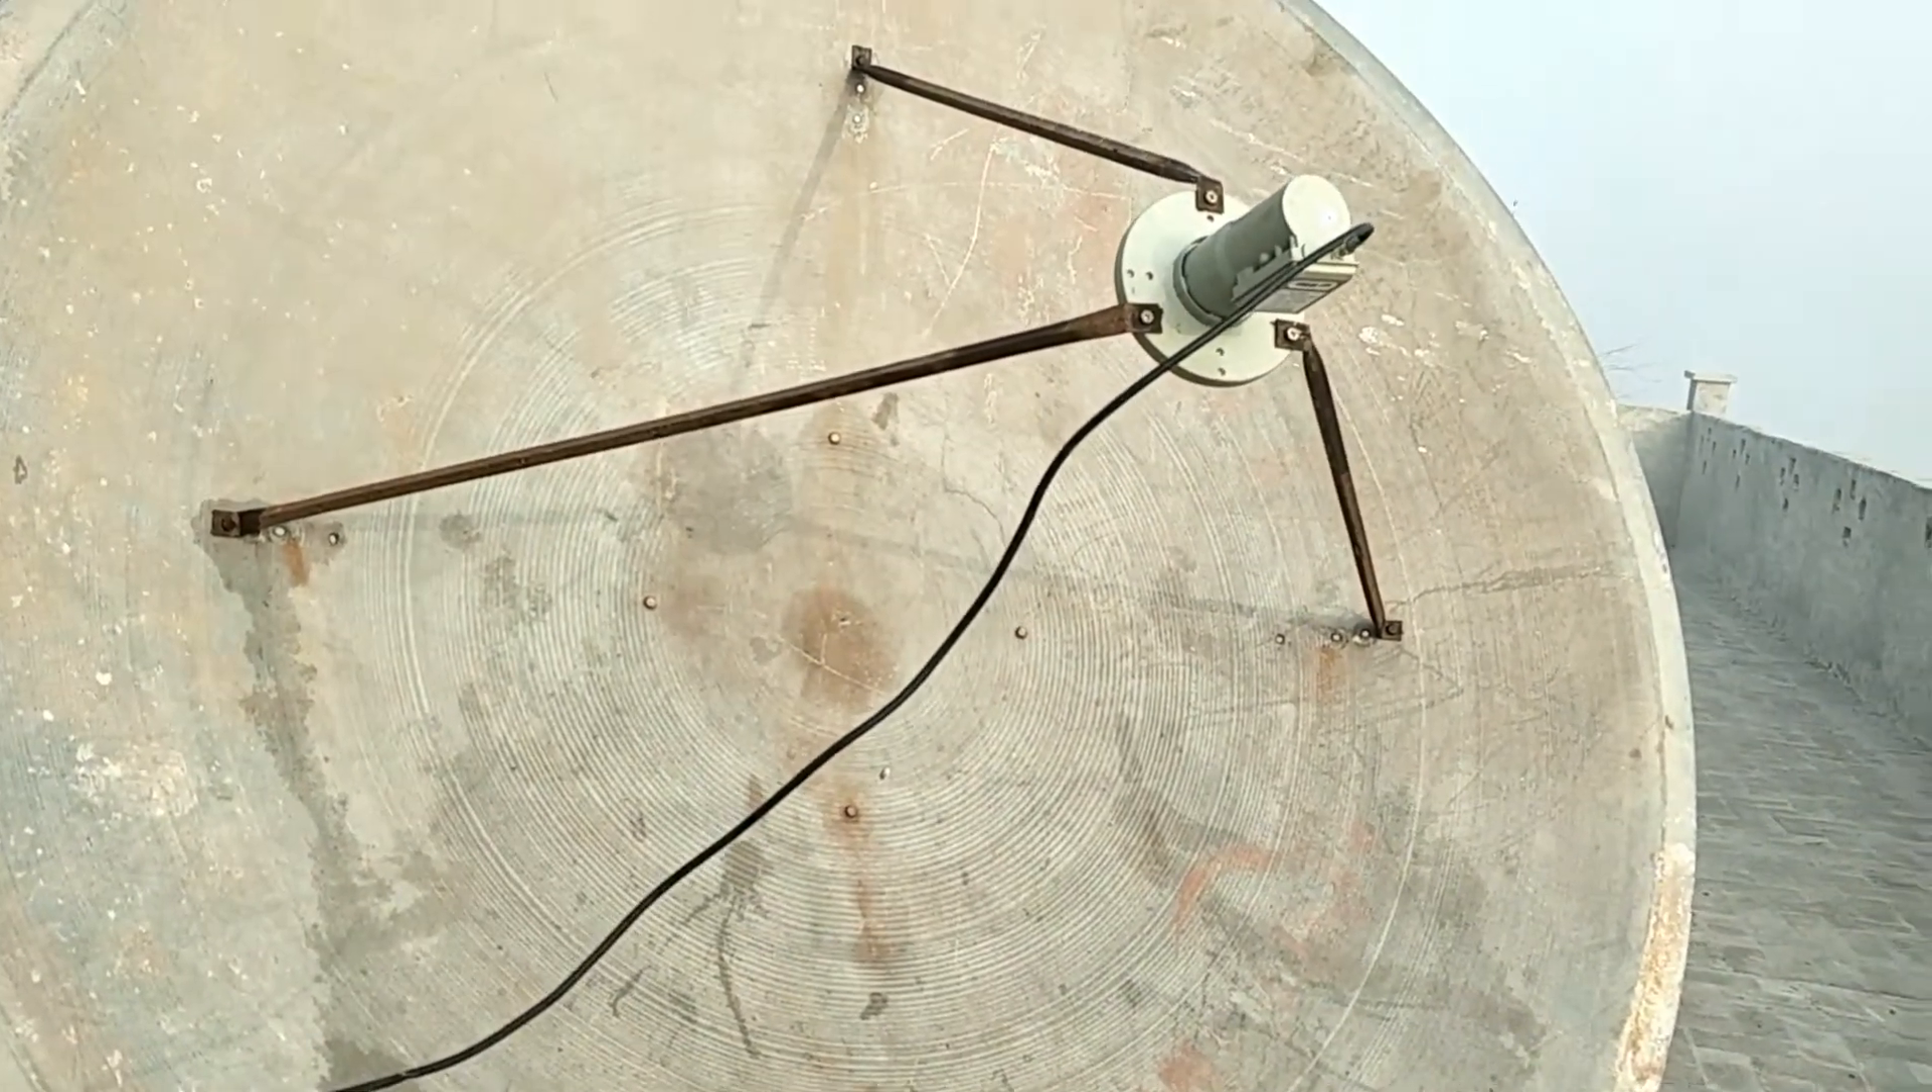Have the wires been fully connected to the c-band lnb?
Yes.